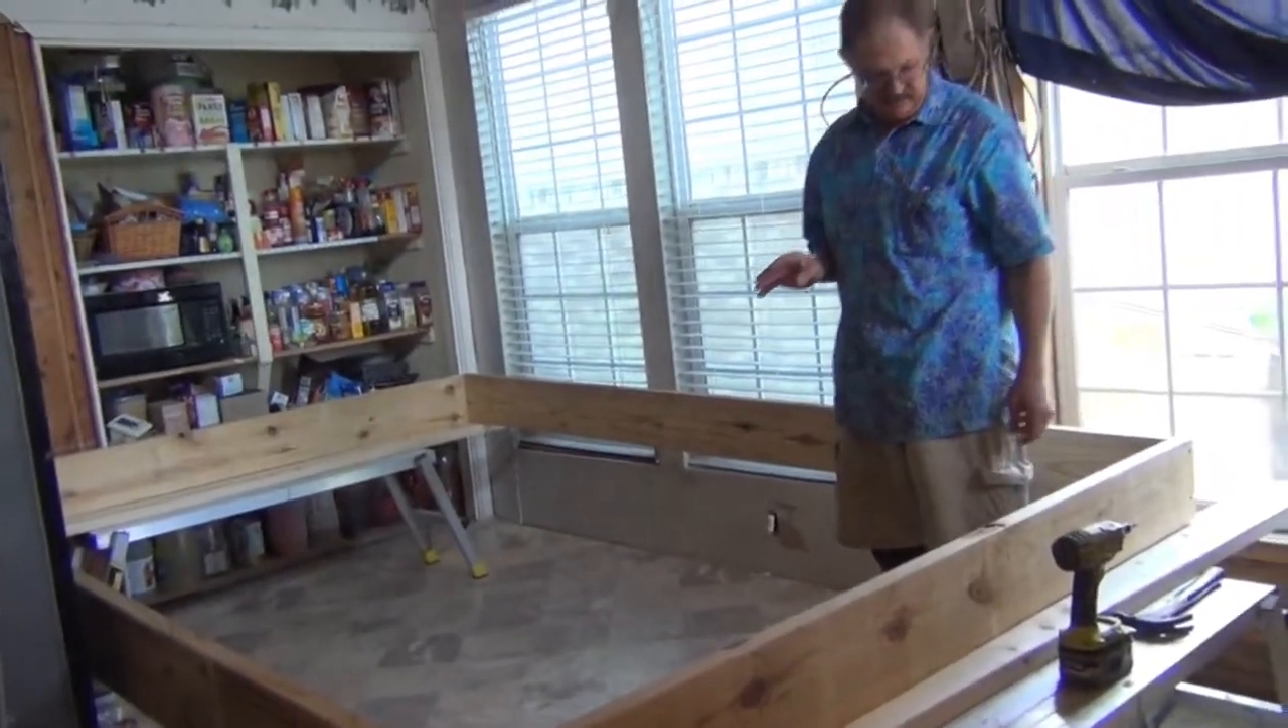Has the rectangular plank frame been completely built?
Yes.